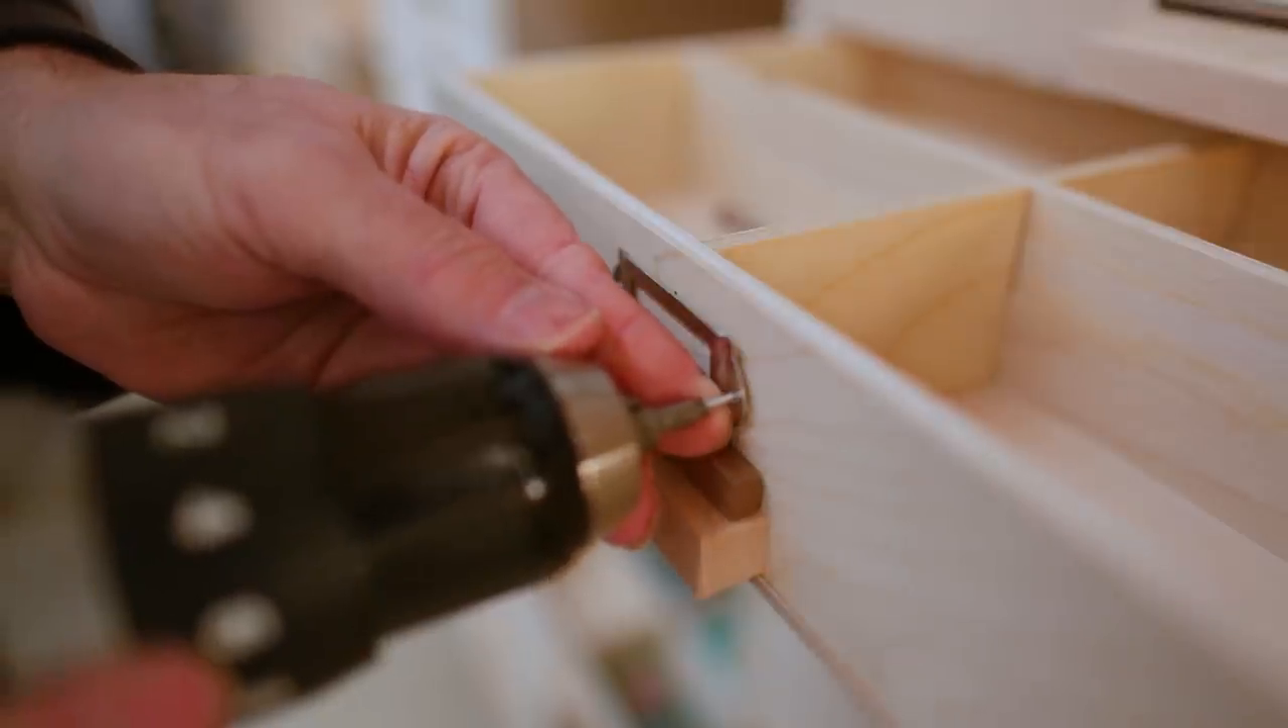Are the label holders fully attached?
No.